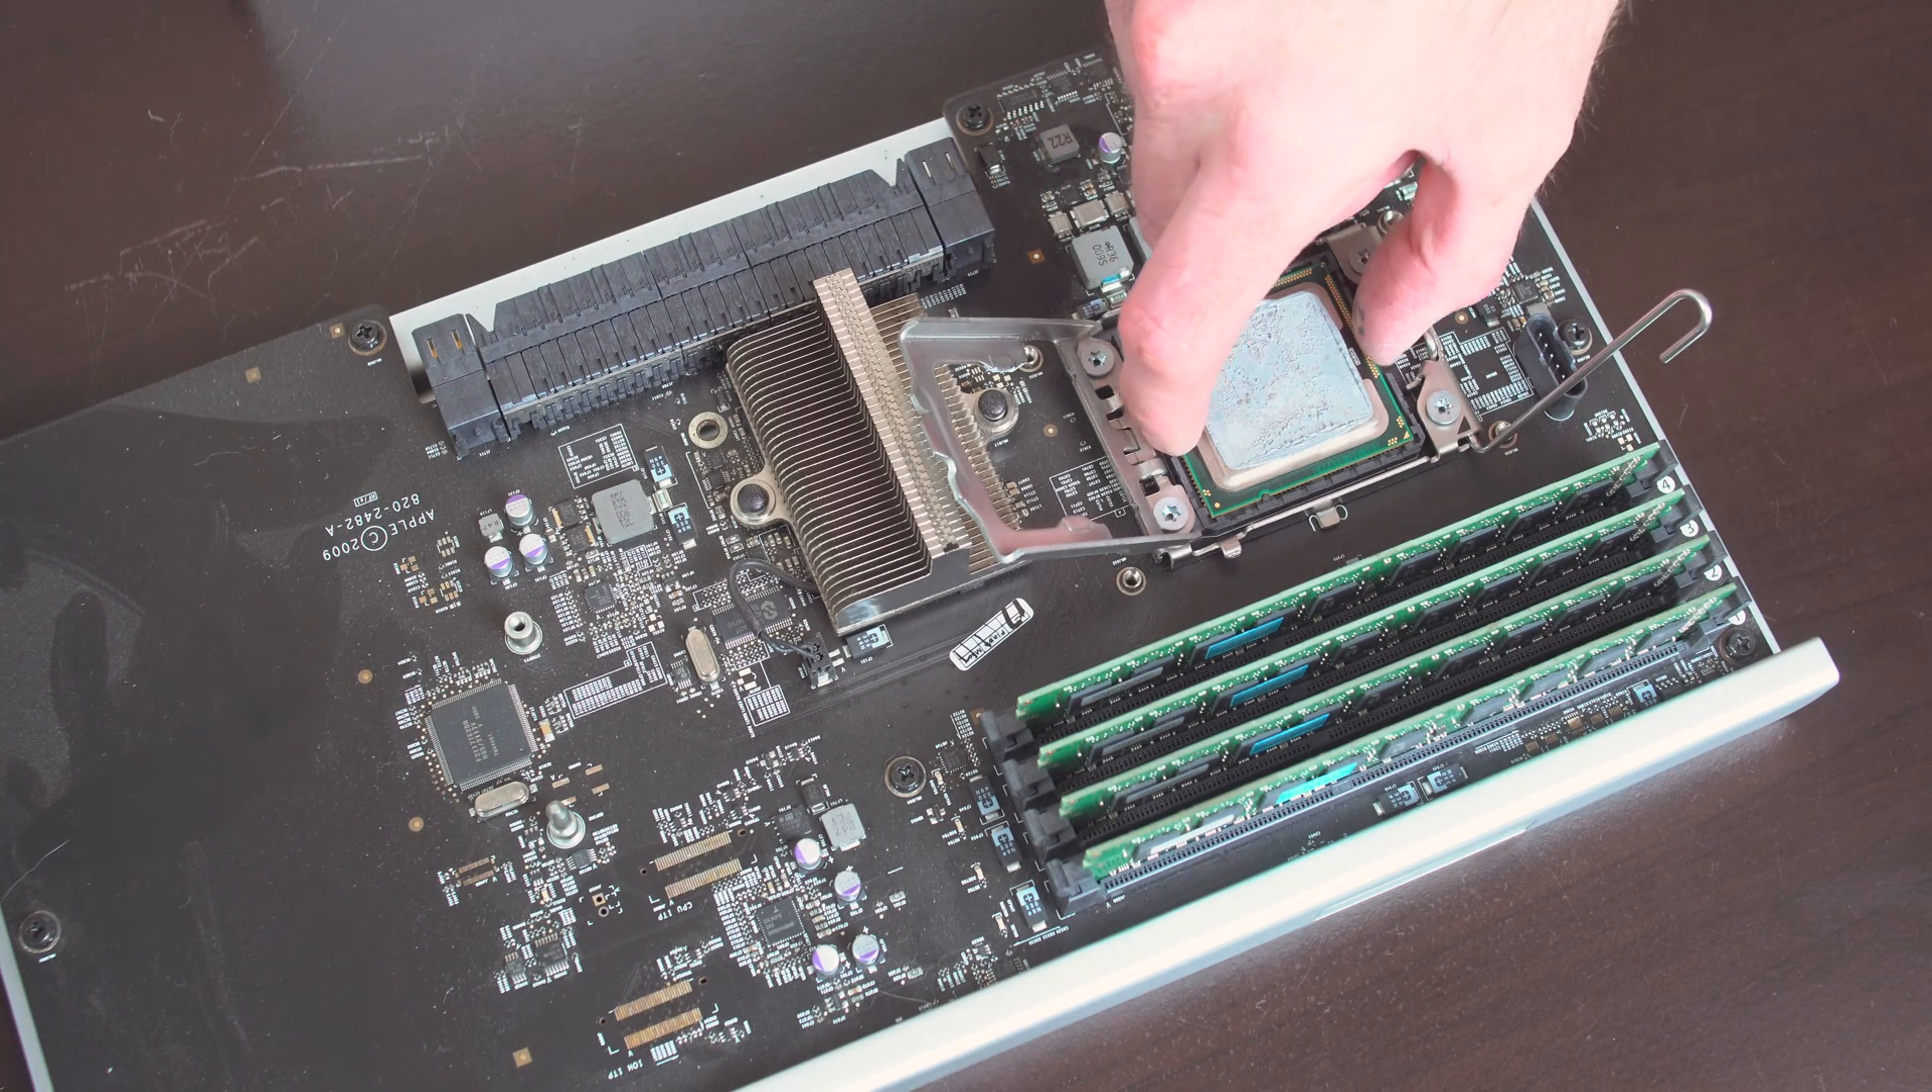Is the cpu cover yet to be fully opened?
No.